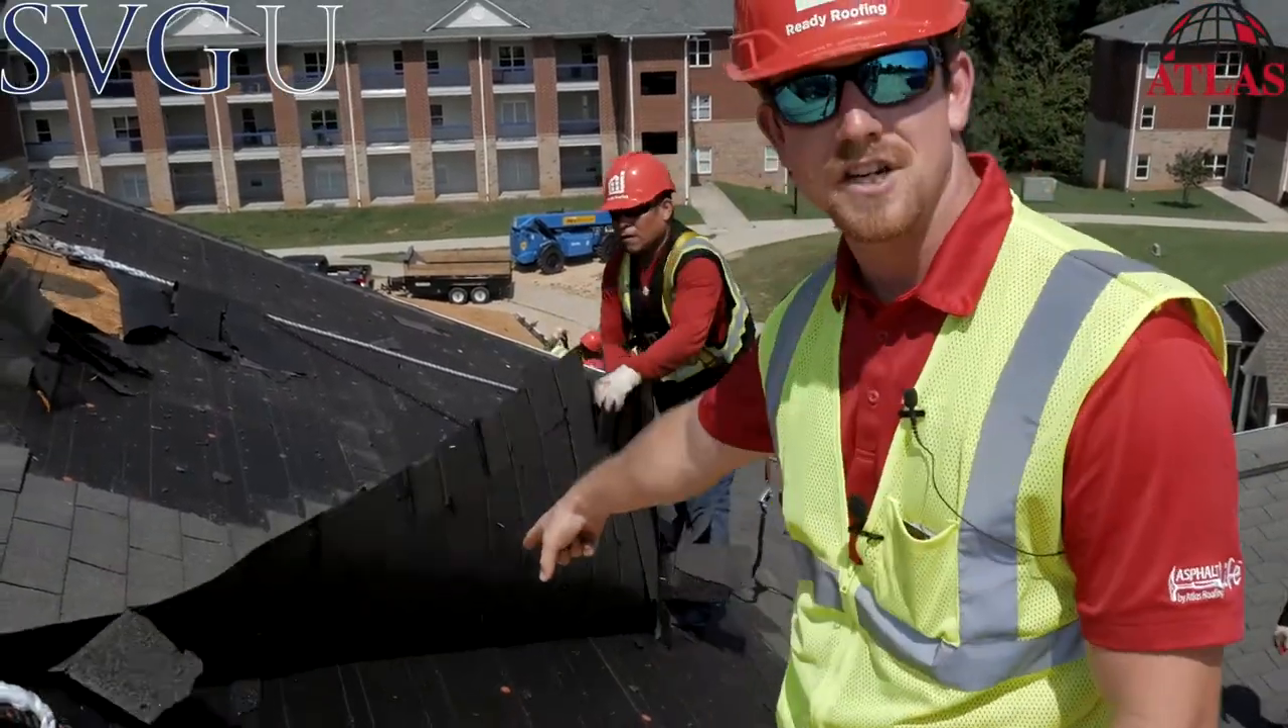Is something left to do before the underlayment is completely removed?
Yes.